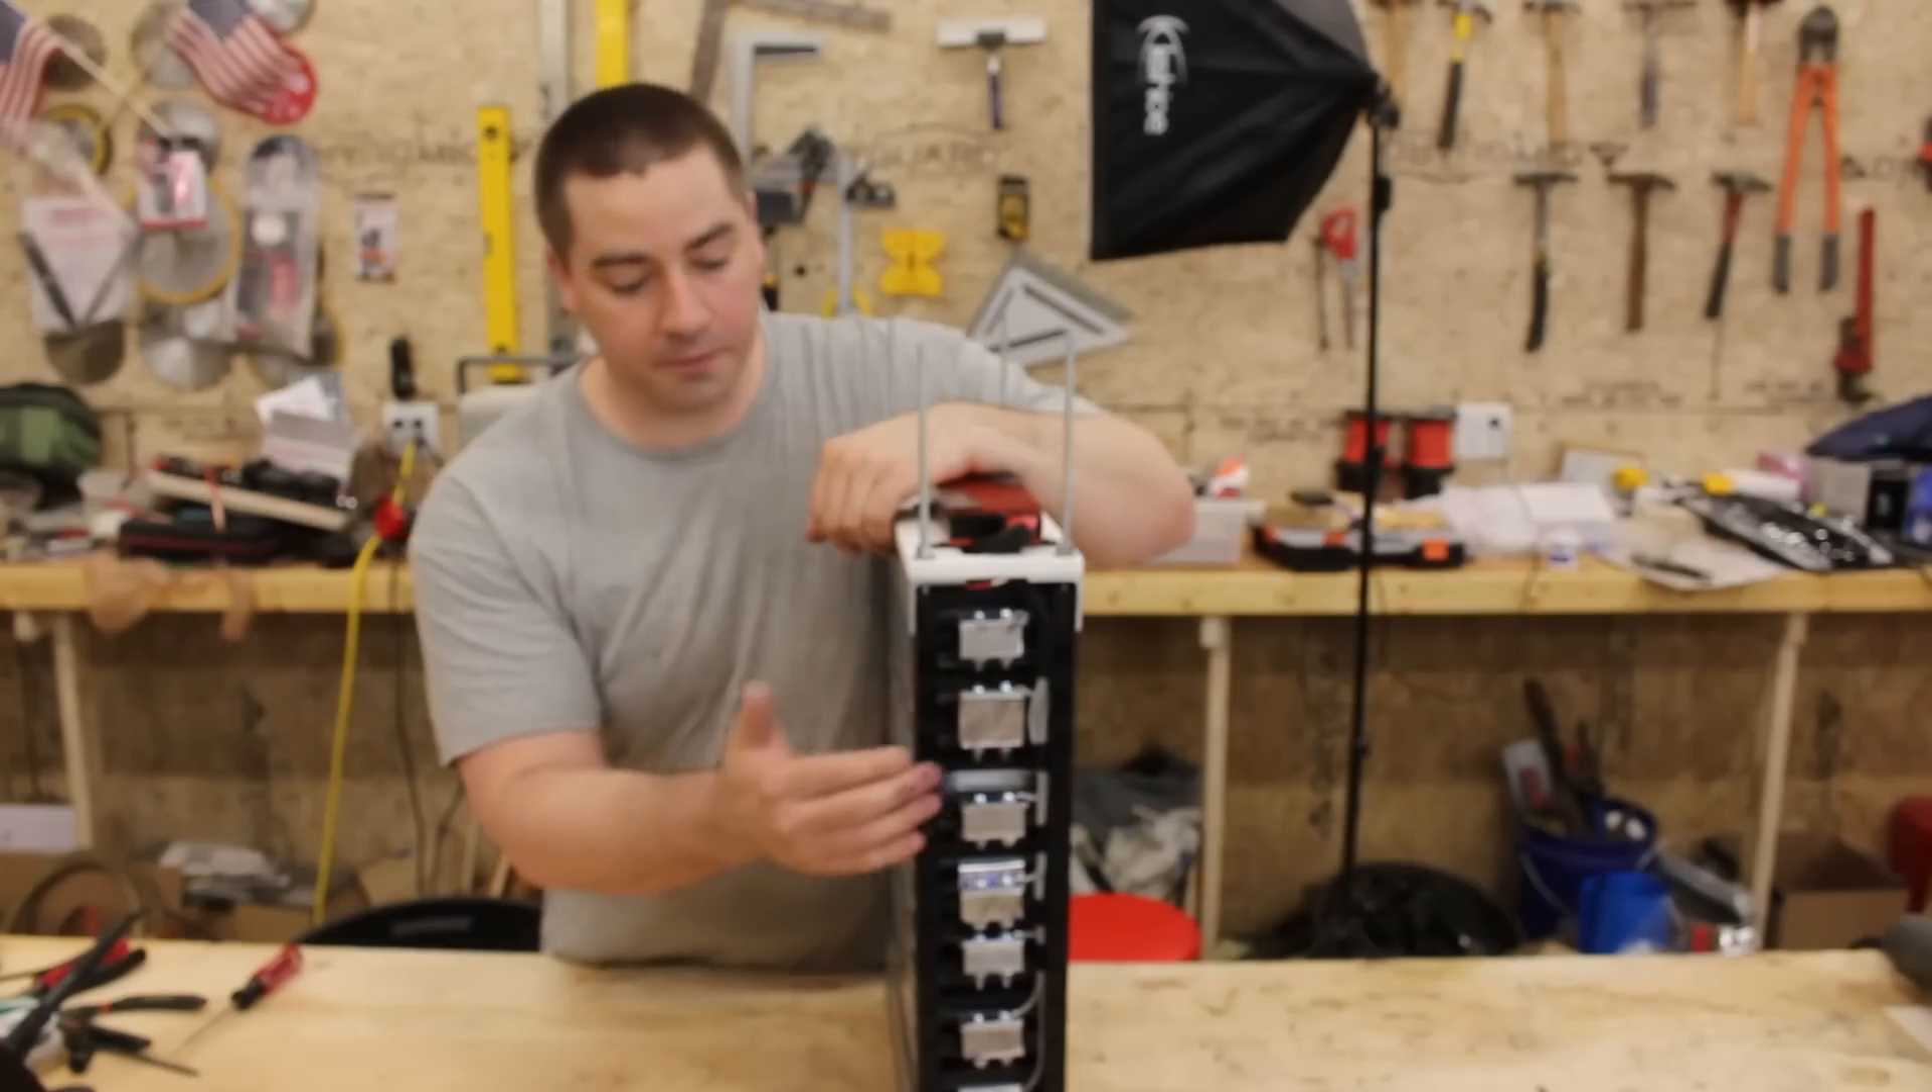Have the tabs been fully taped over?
No.